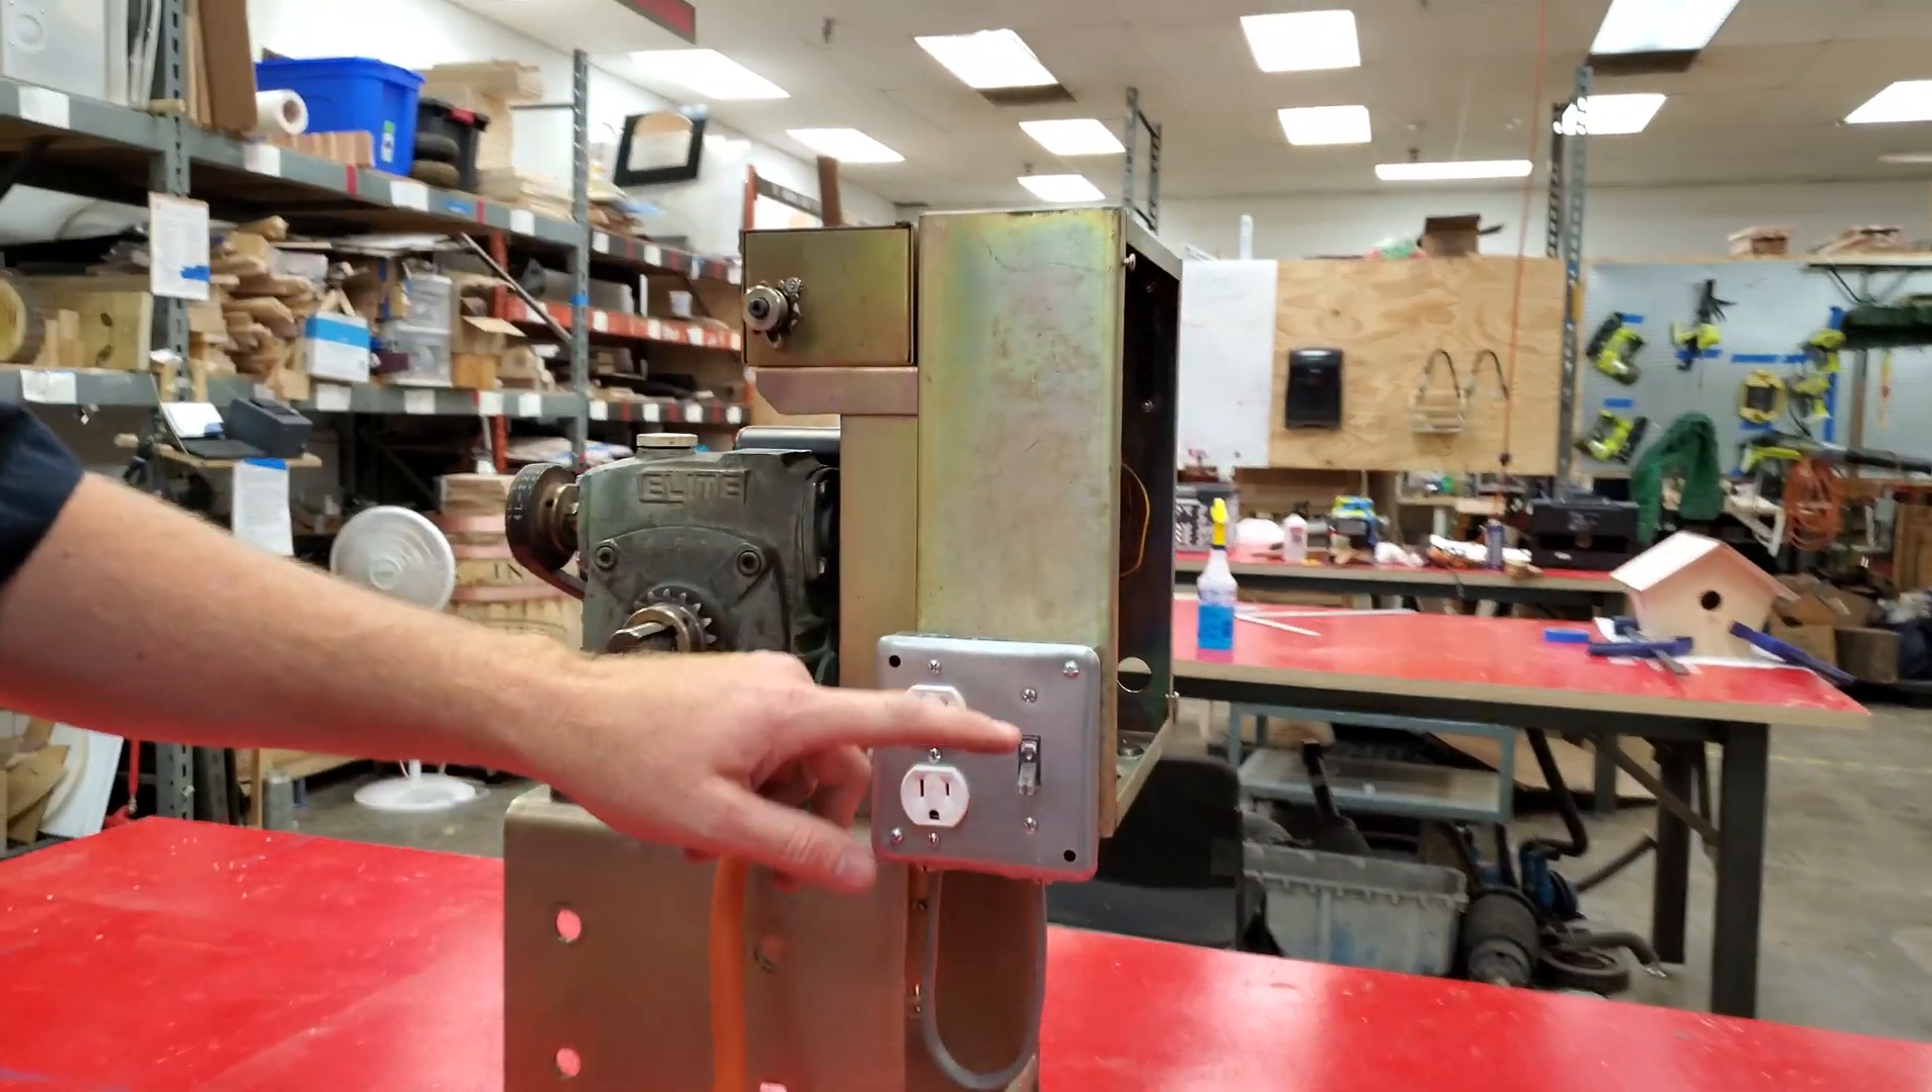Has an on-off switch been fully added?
Yes.